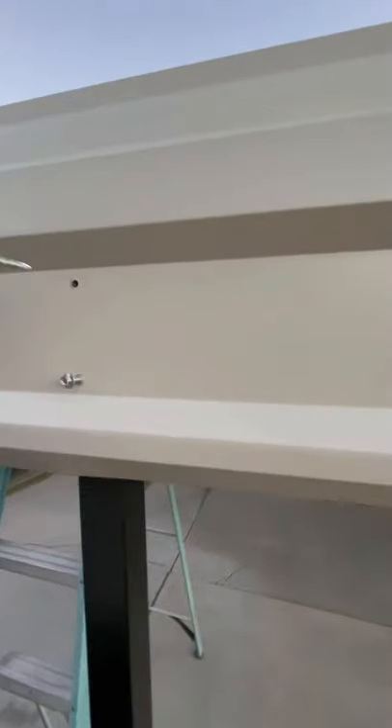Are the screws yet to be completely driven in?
Yes.